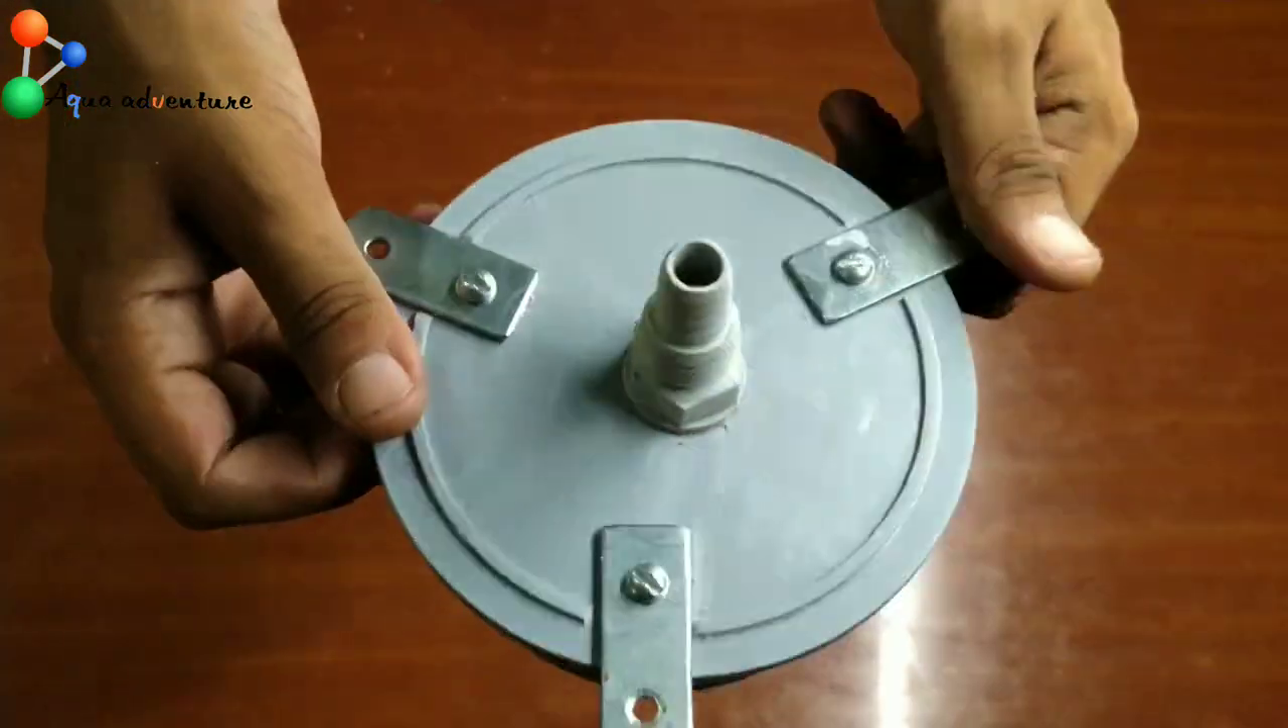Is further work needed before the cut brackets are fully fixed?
No.